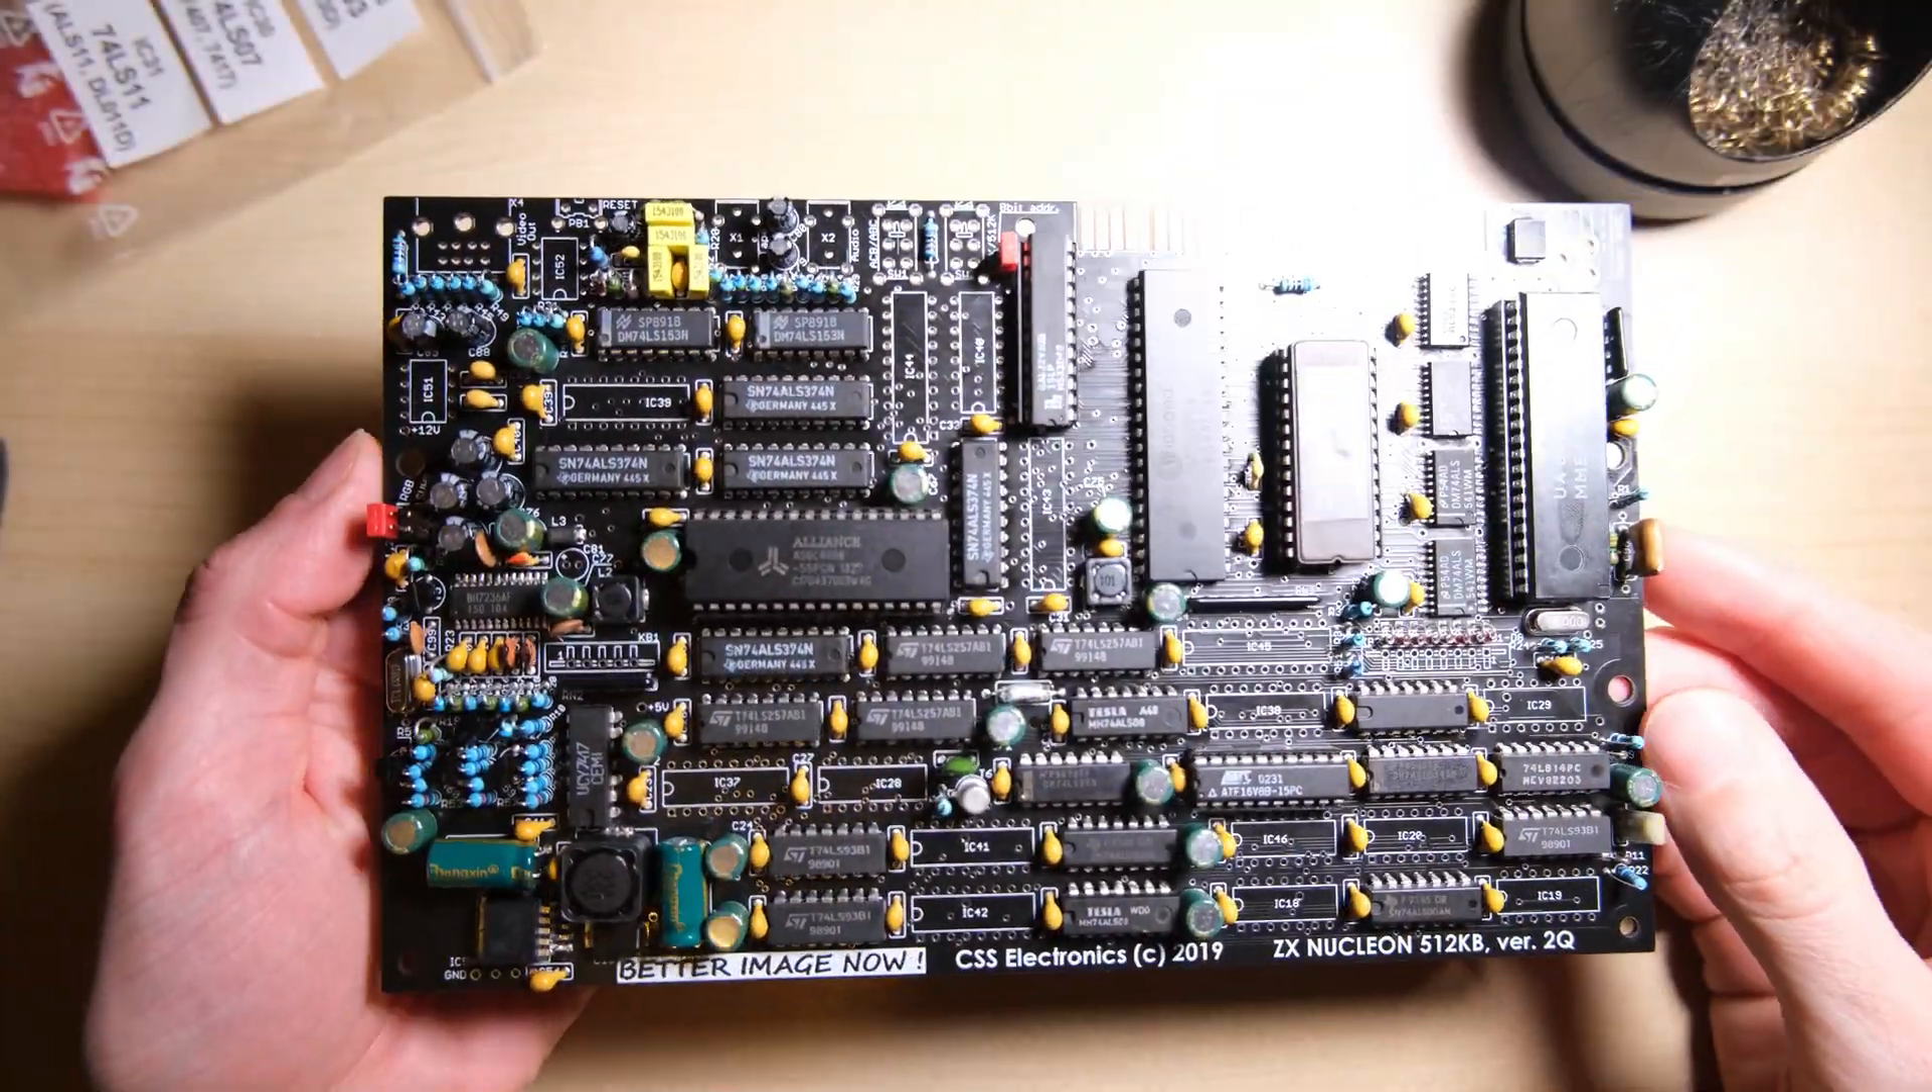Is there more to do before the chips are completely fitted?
Yes.